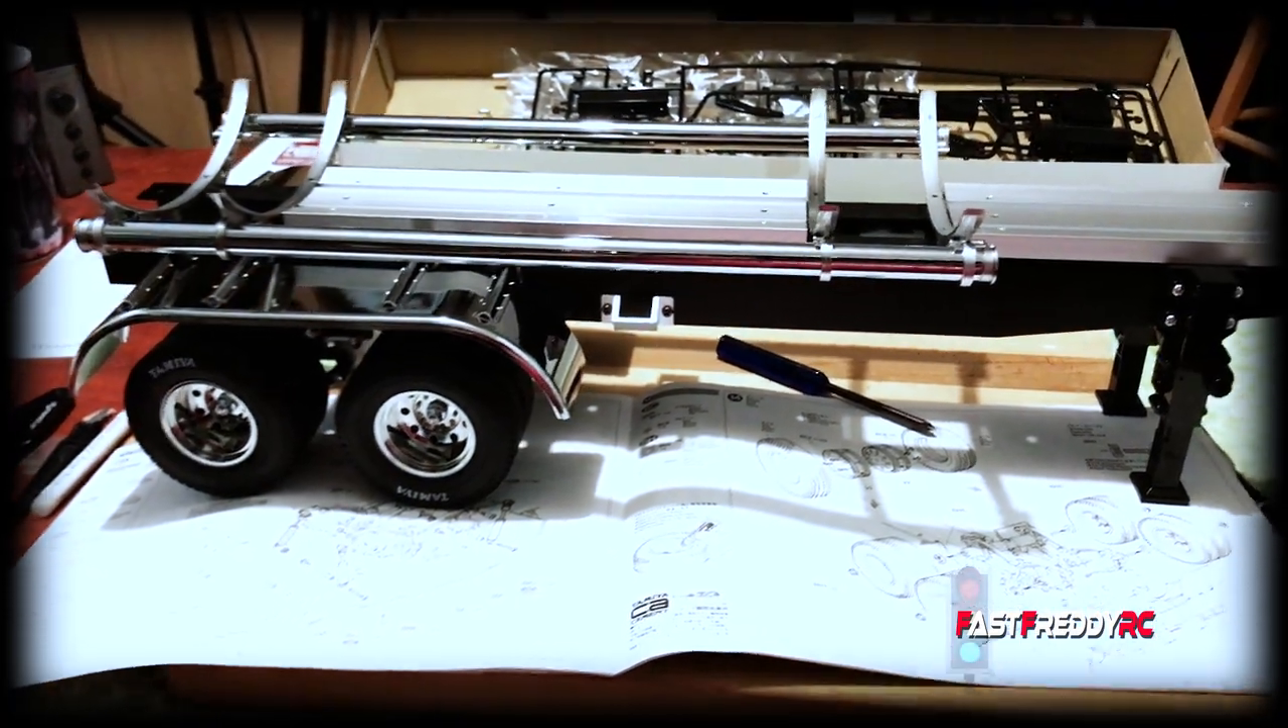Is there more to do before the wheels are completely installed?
No.